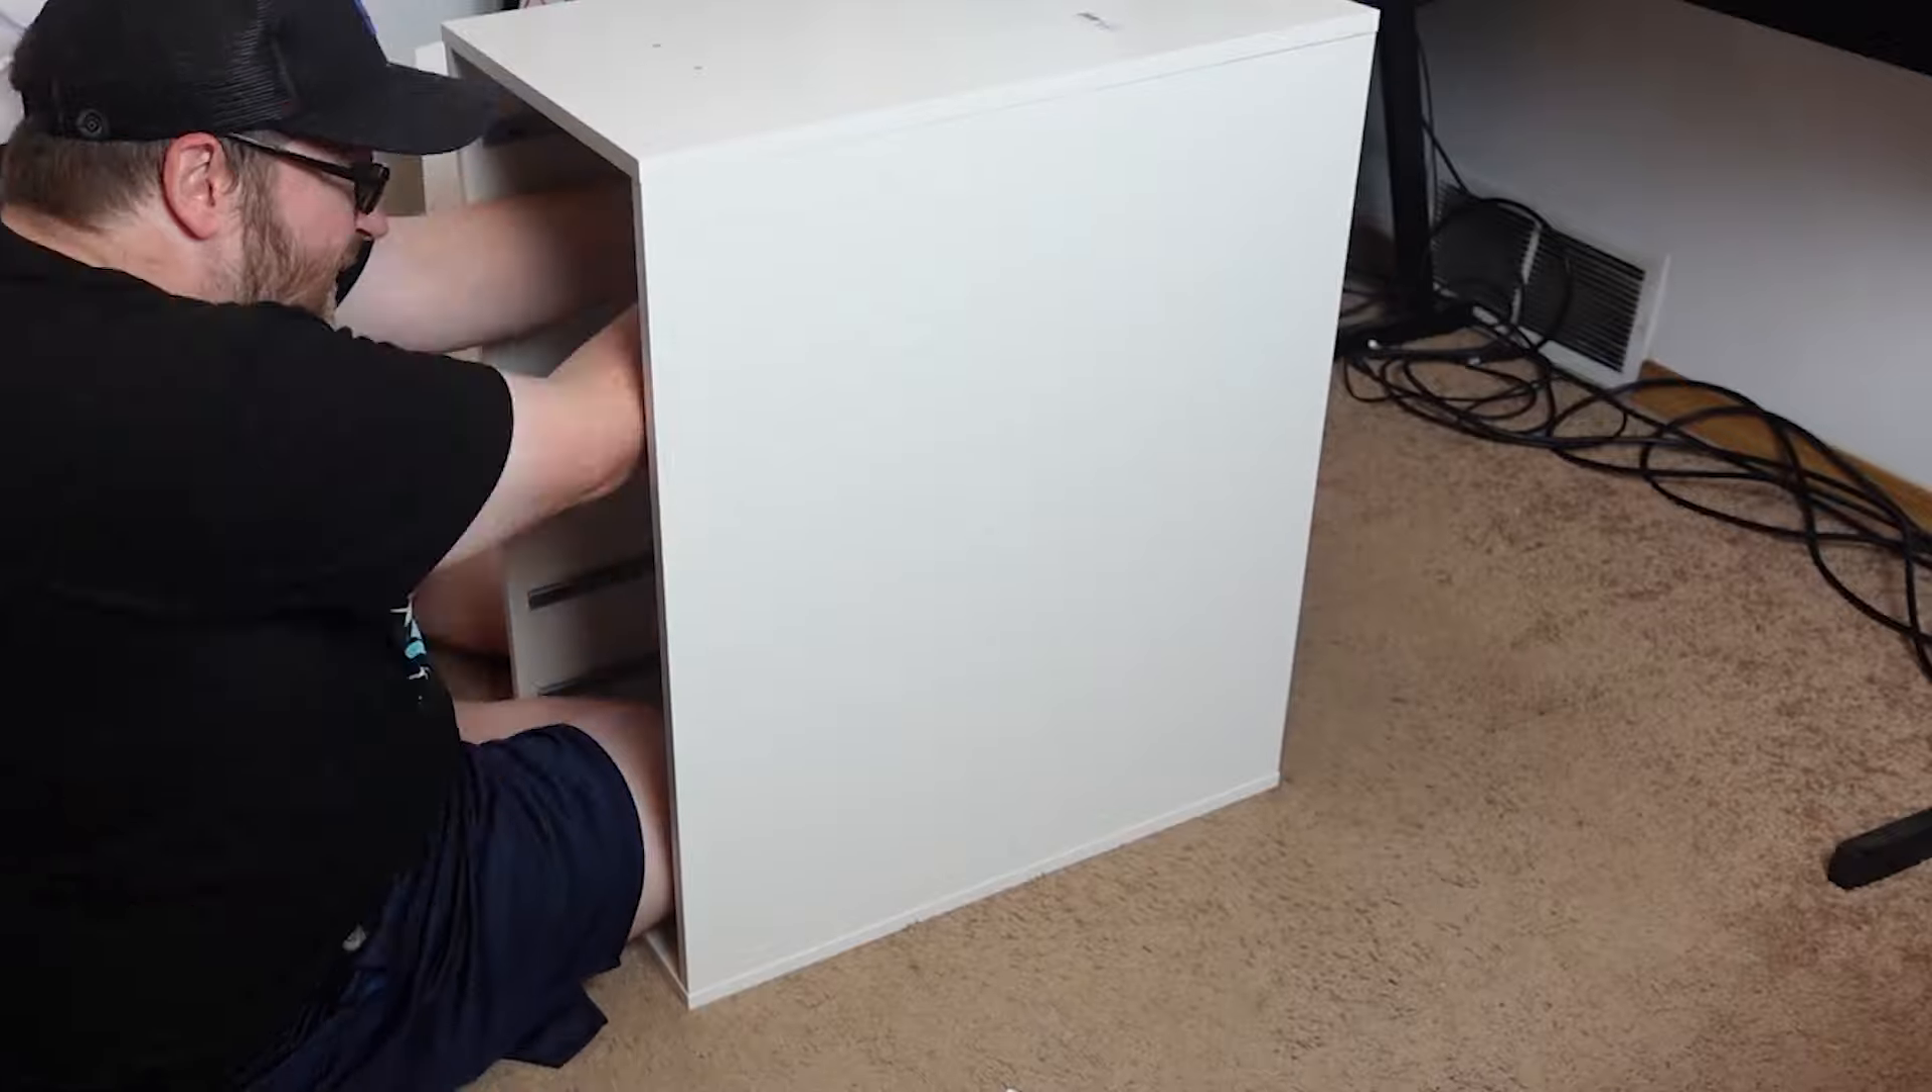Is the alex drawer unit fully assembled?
No.